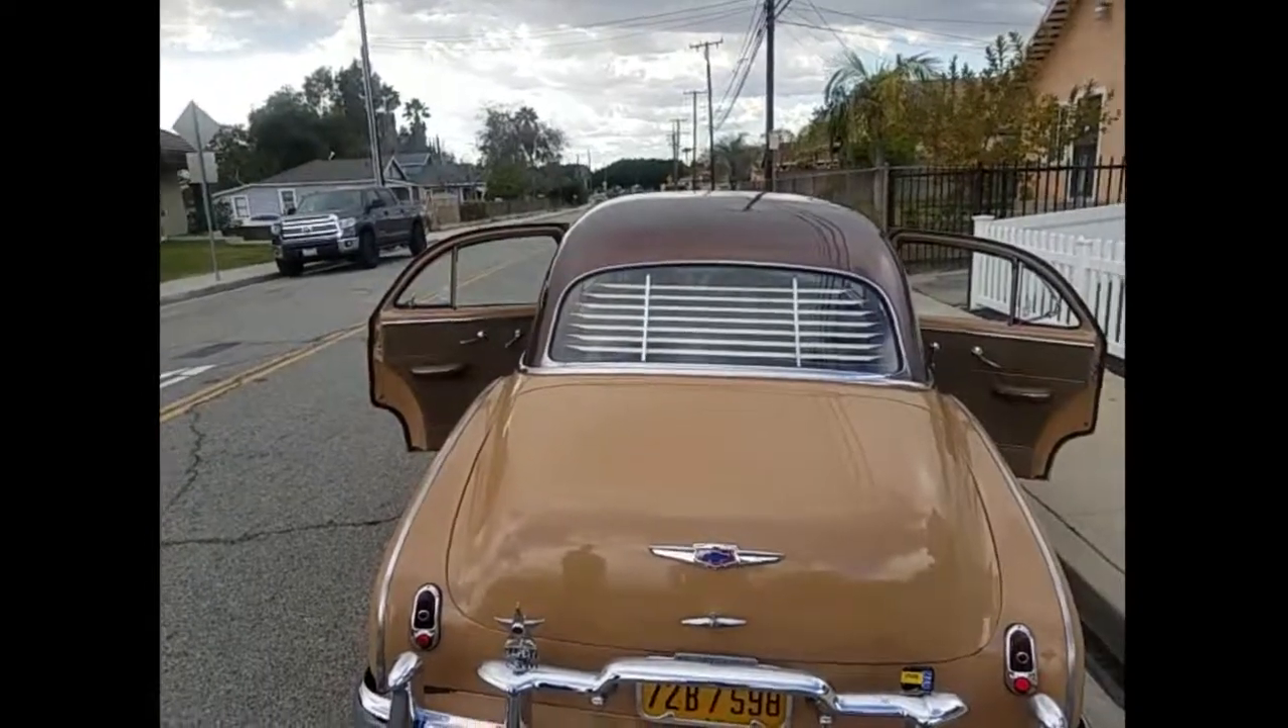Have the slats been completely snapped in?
Yes.